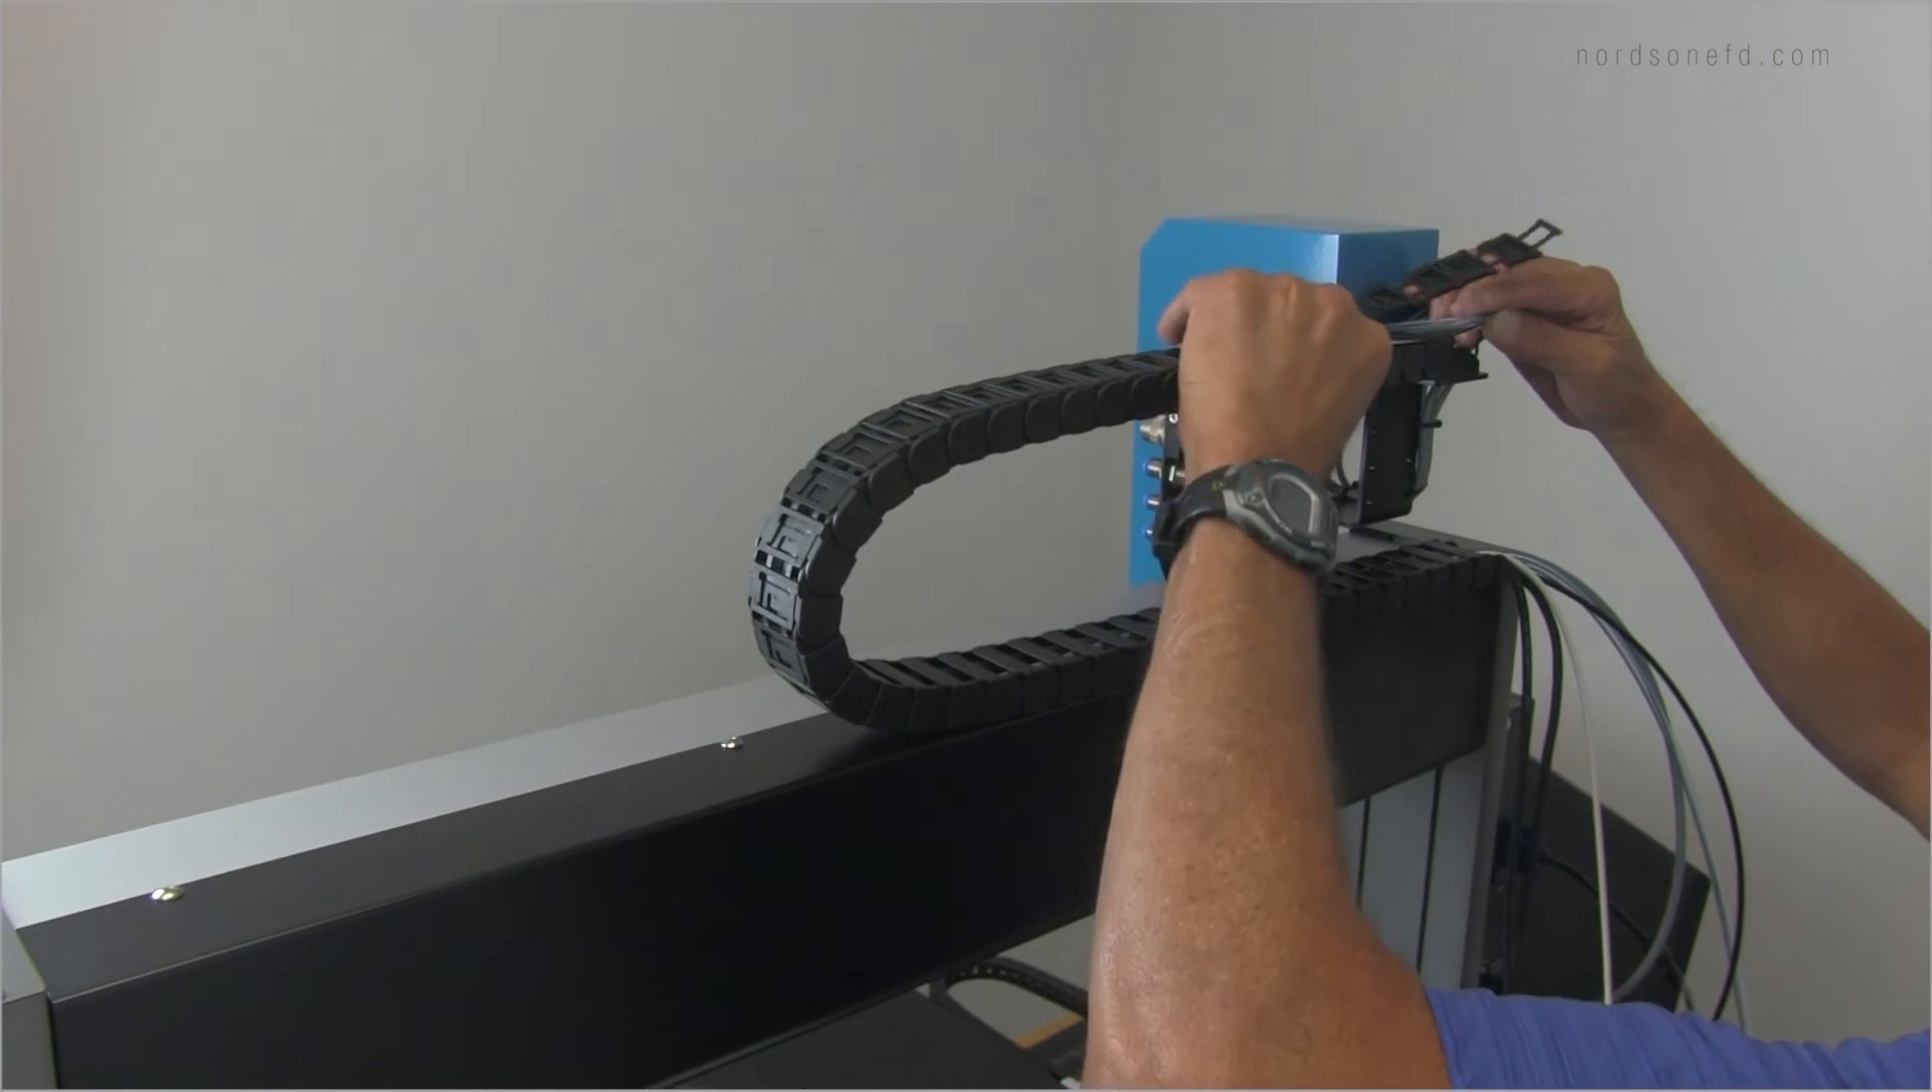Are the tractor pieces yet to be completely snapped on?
Yes.